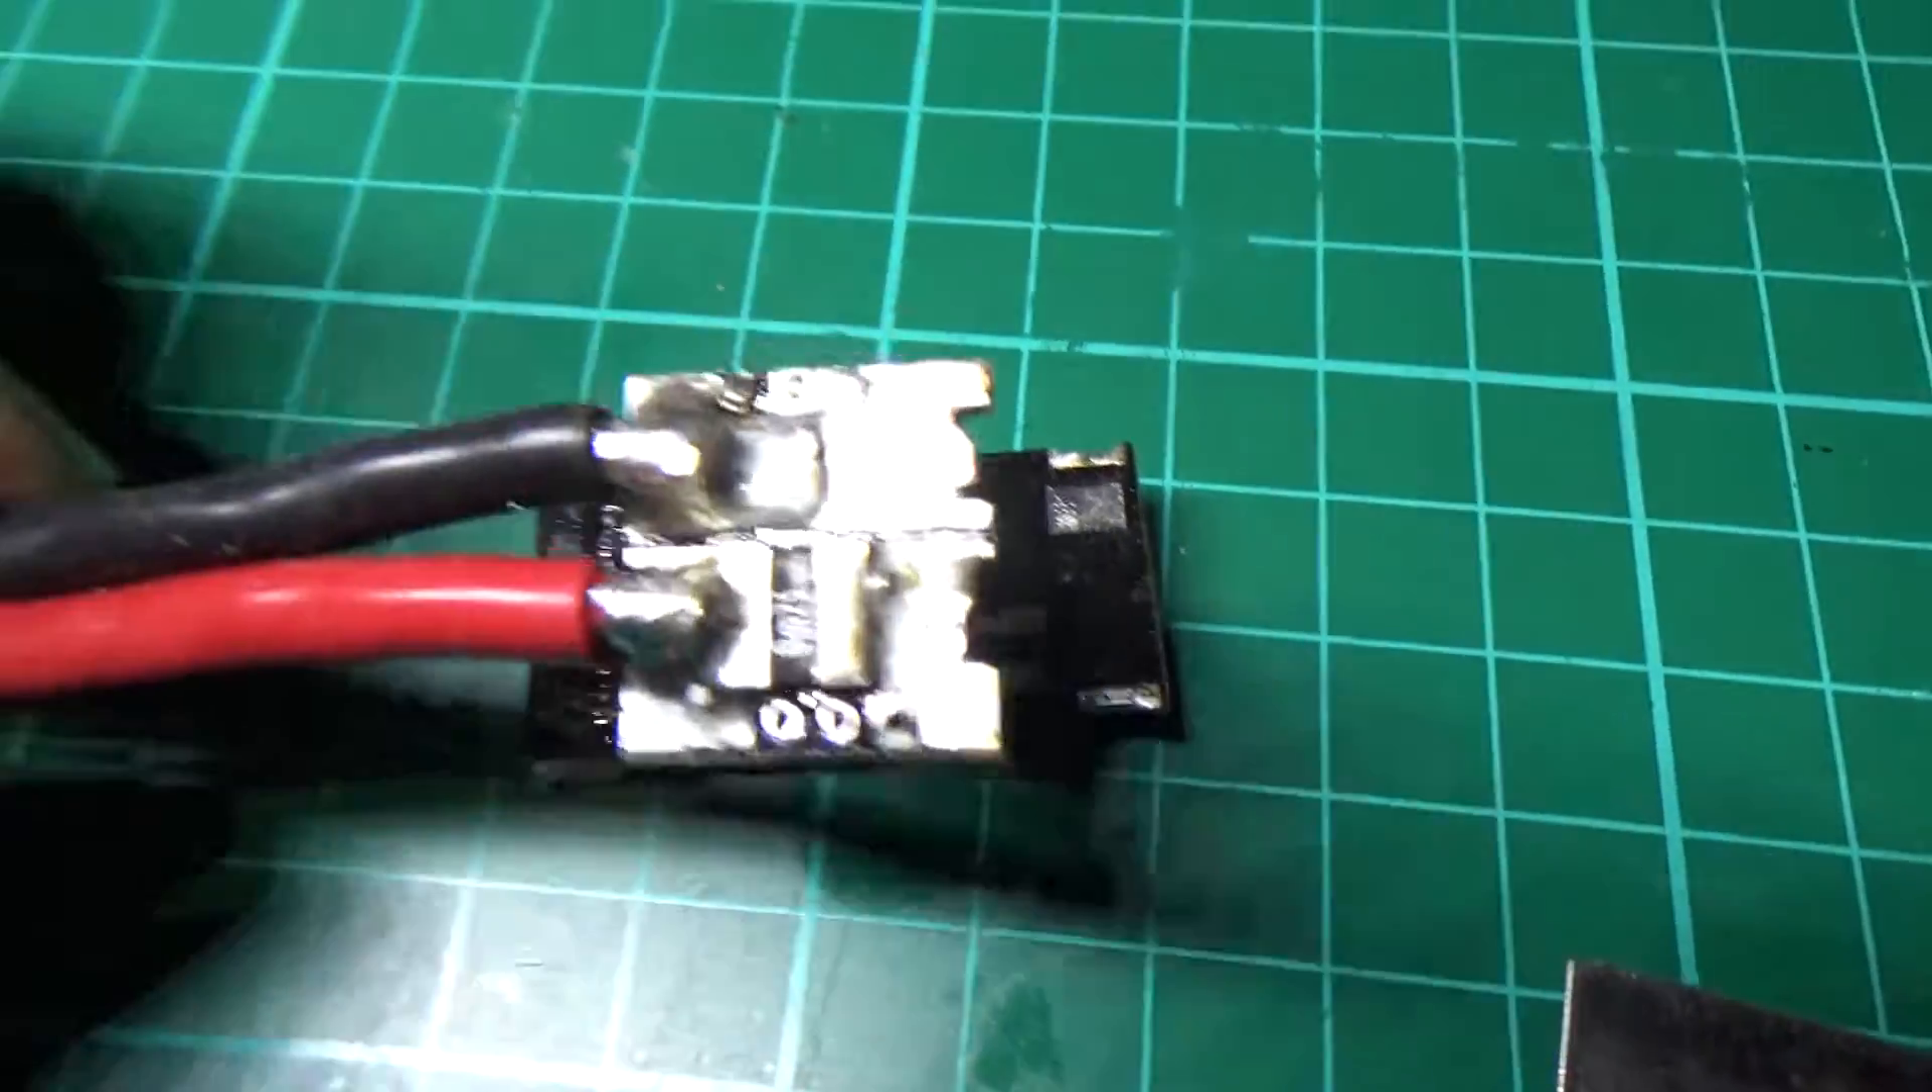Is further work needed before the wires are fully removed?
Yes.